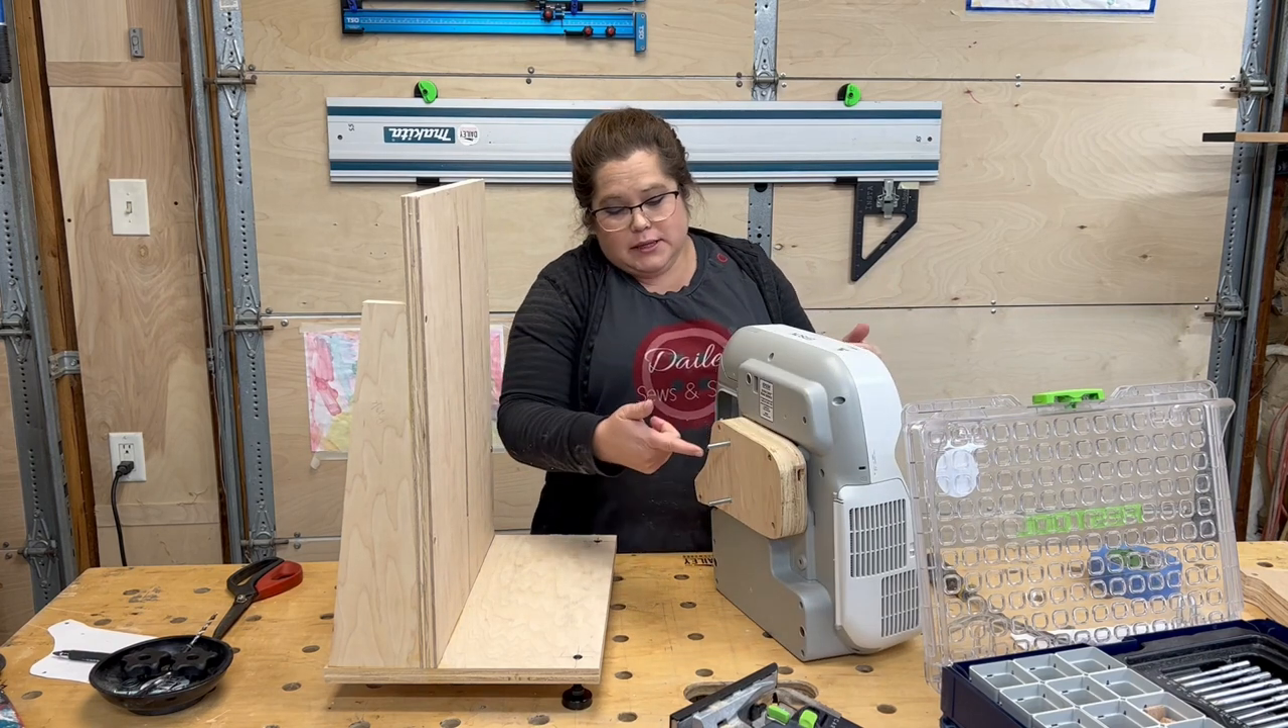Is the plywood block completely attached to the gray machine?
Yes.